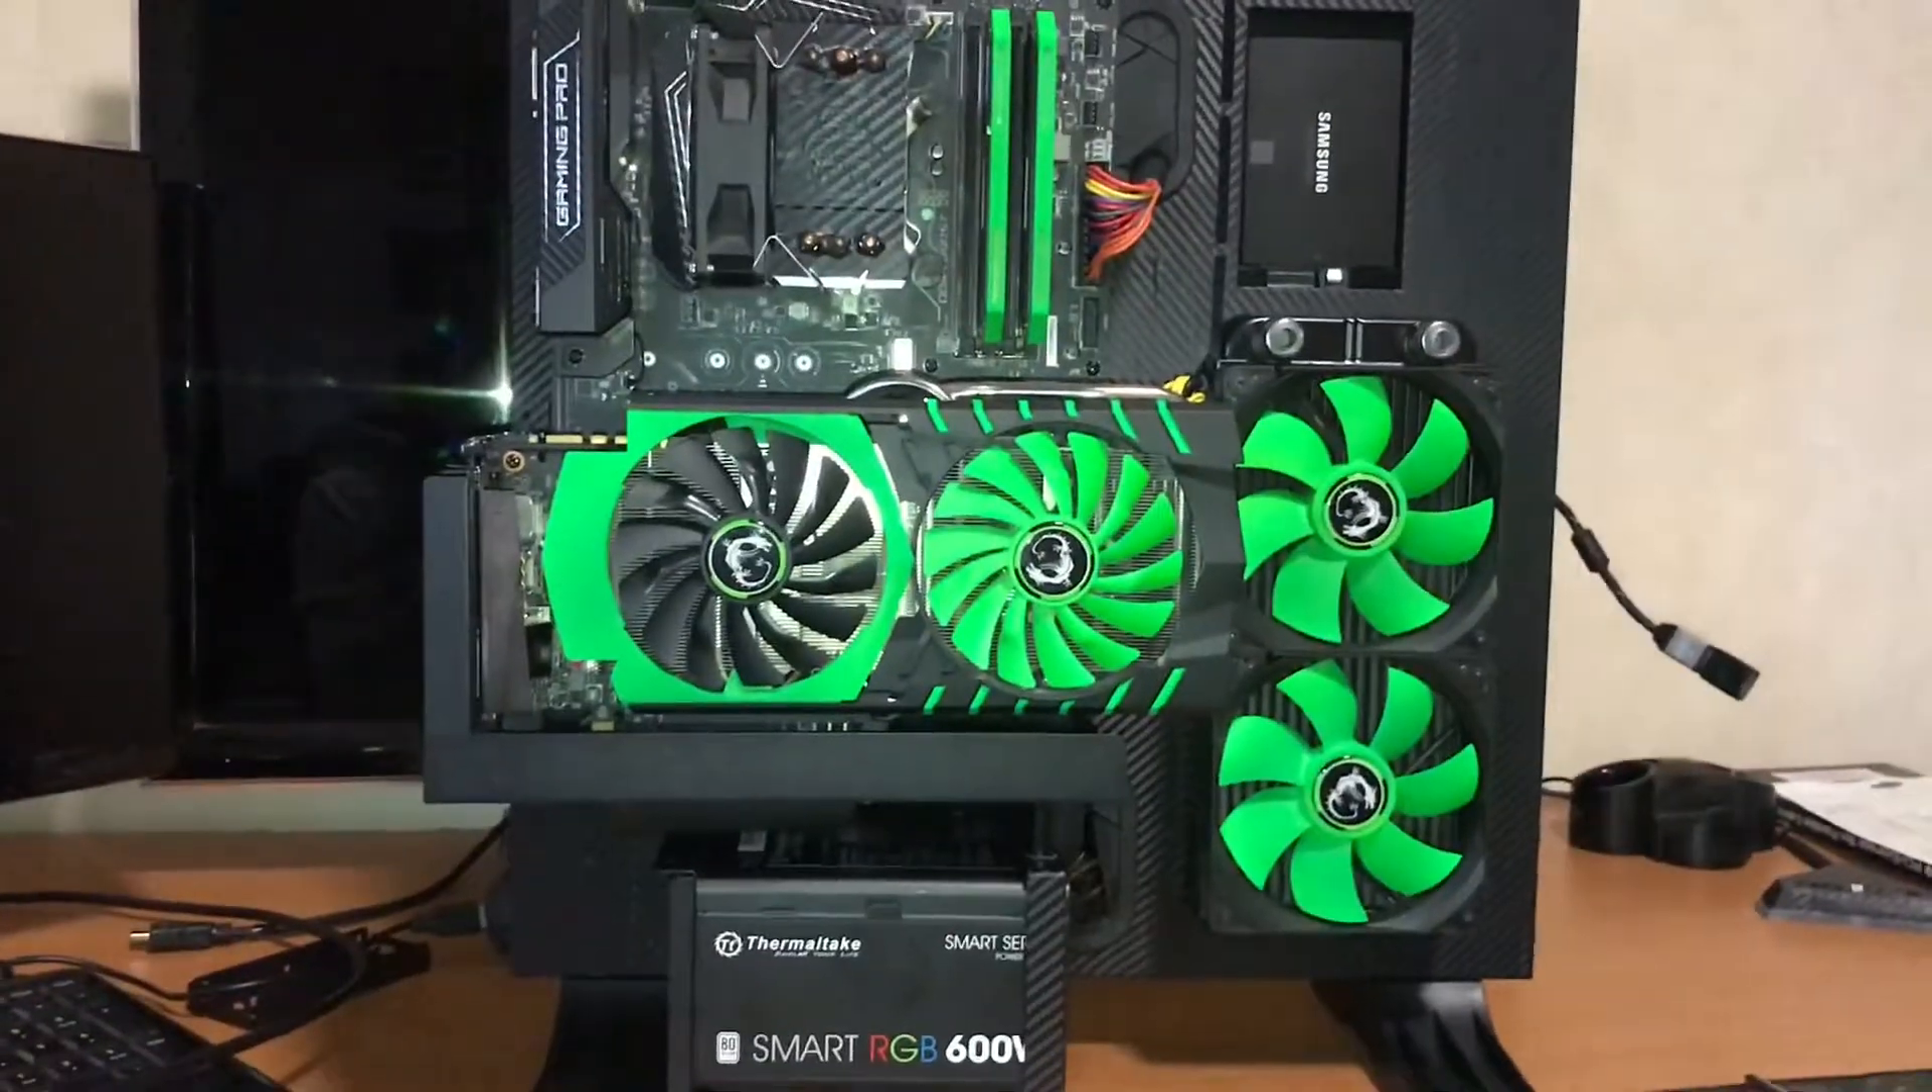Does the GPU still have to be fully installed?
No.